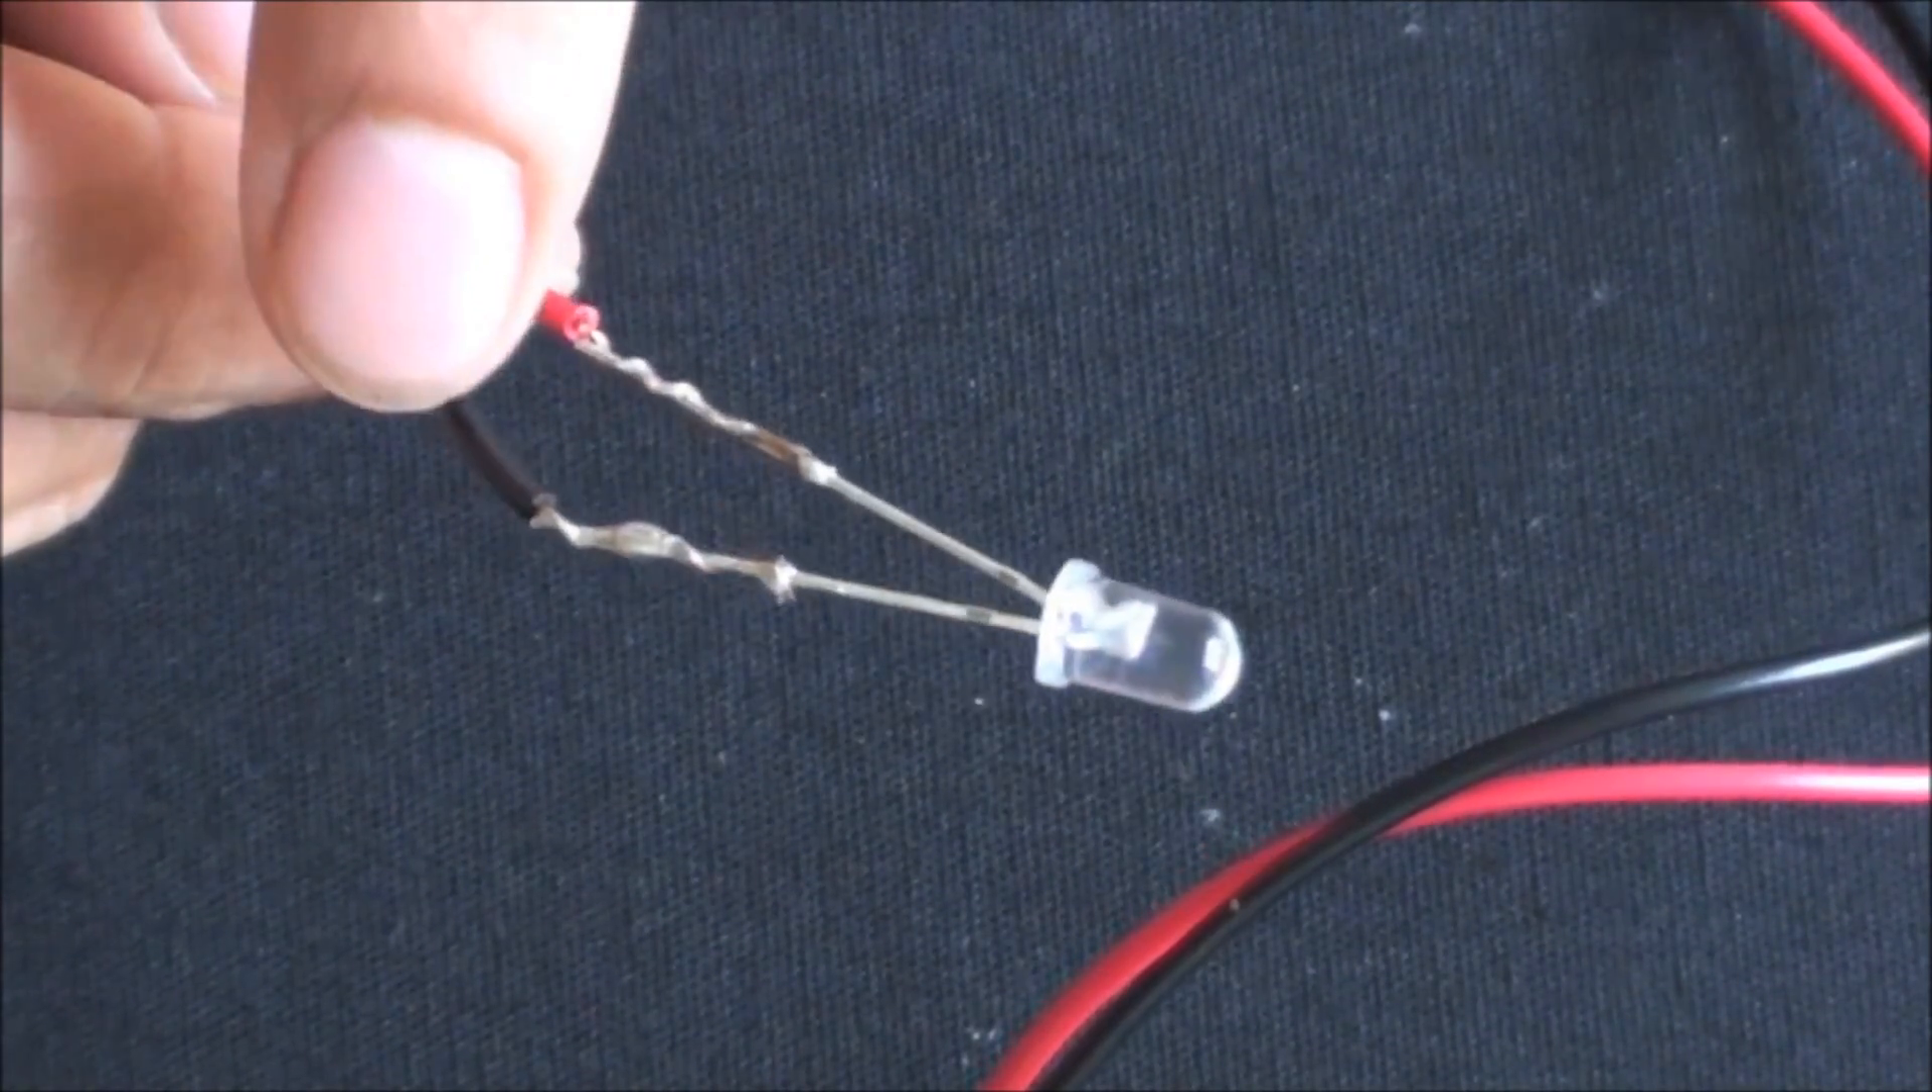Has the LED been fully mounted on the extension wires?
Yes.